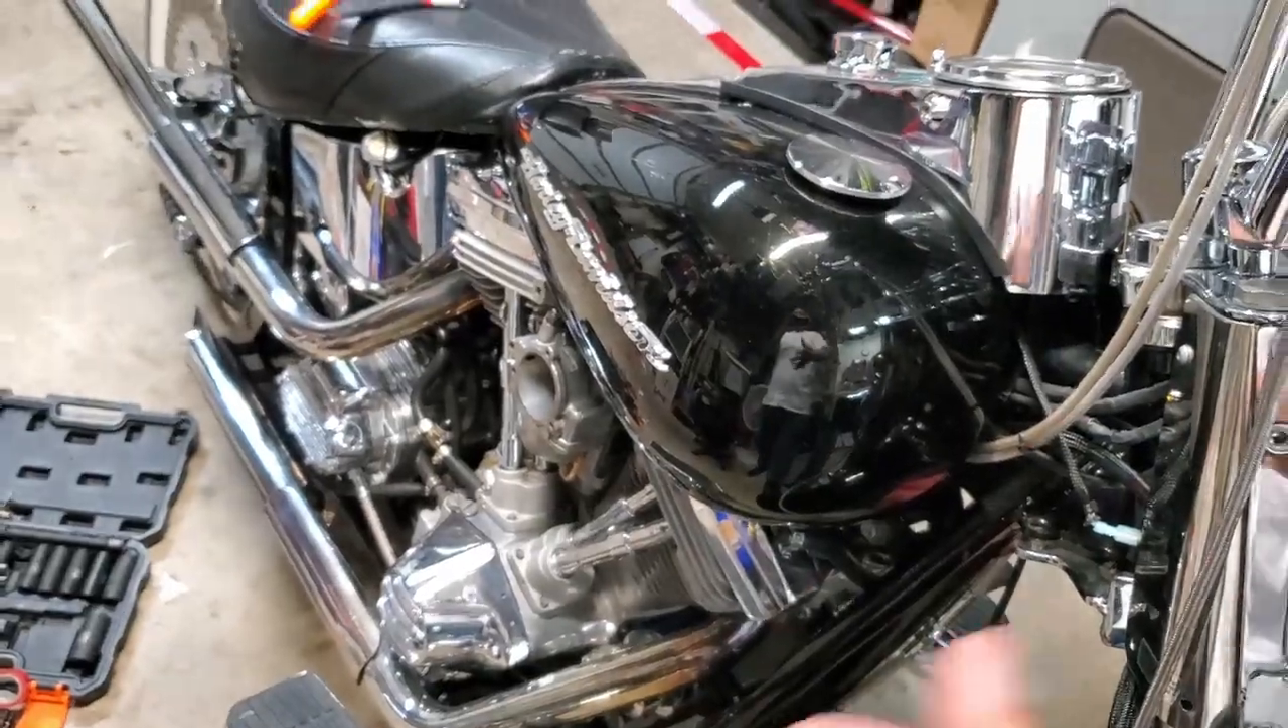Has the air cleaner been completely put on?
No.